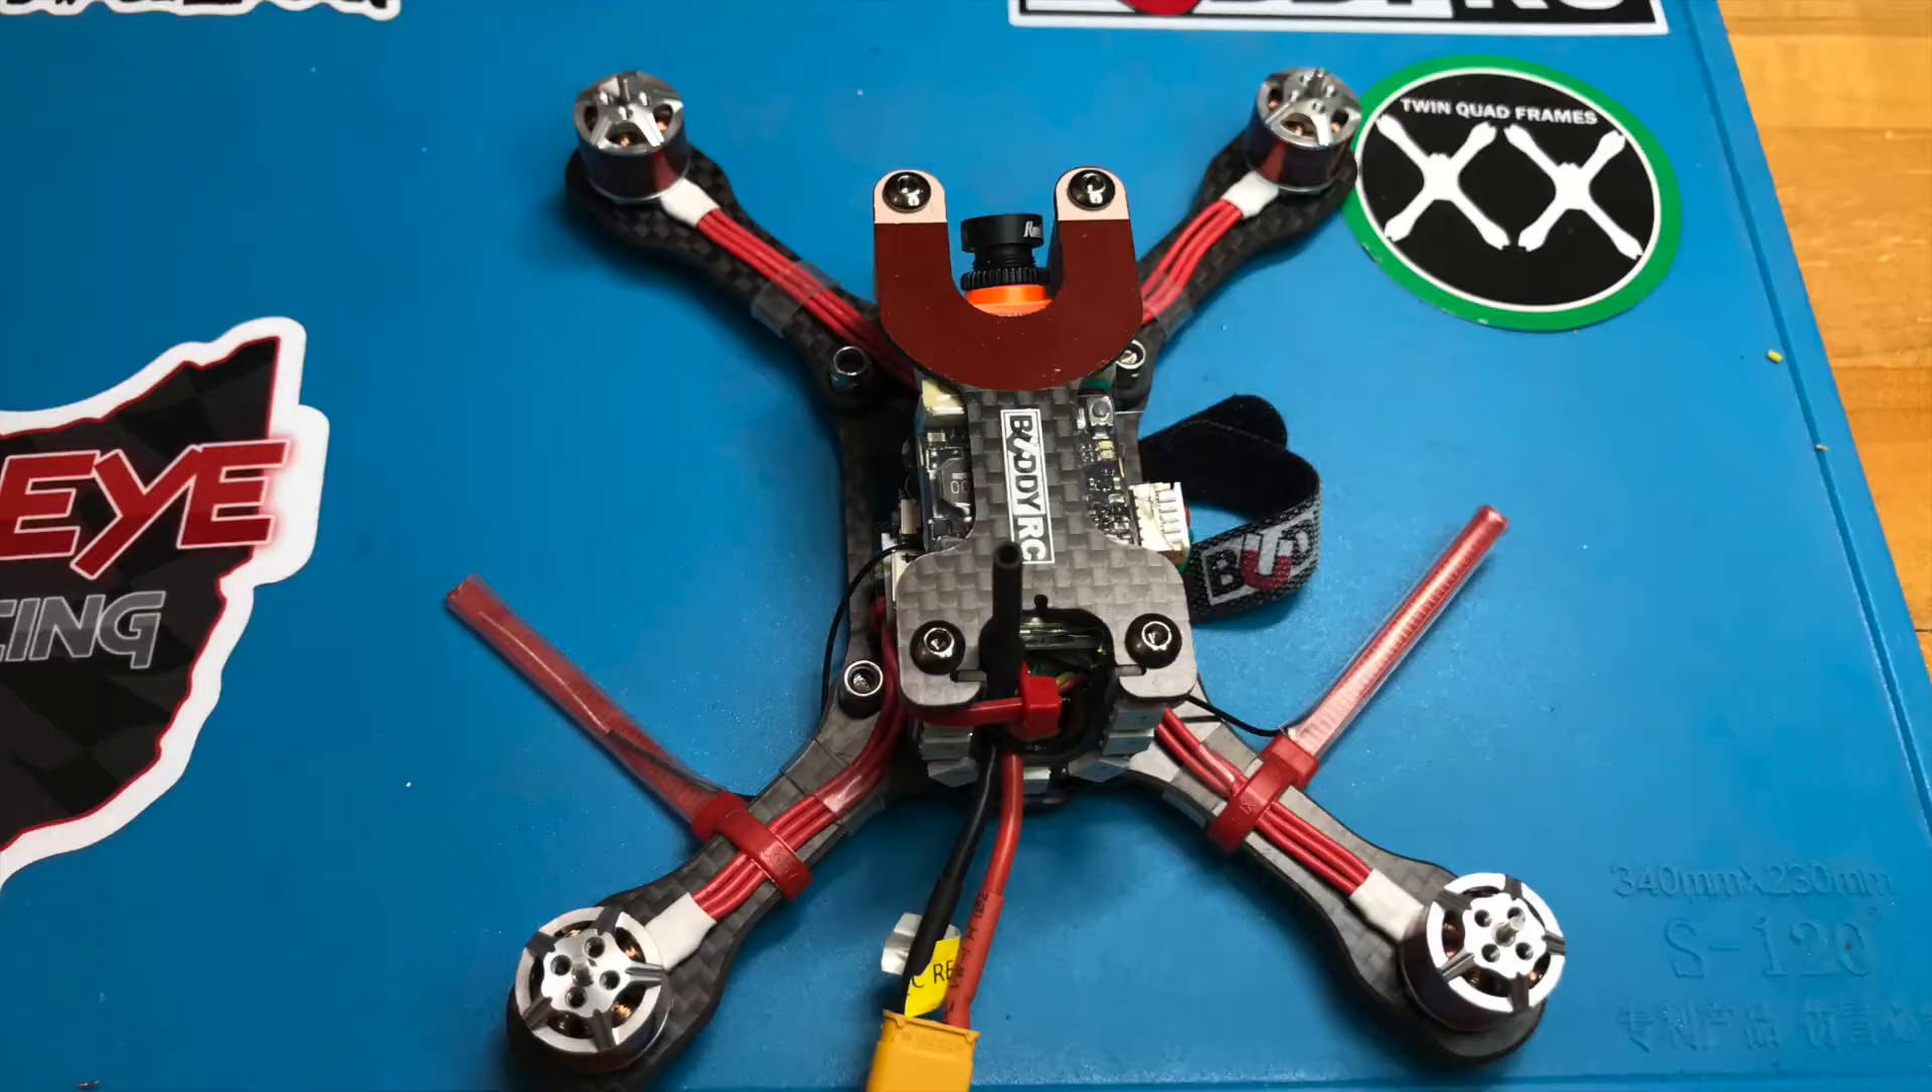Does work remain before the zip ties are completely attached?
No.